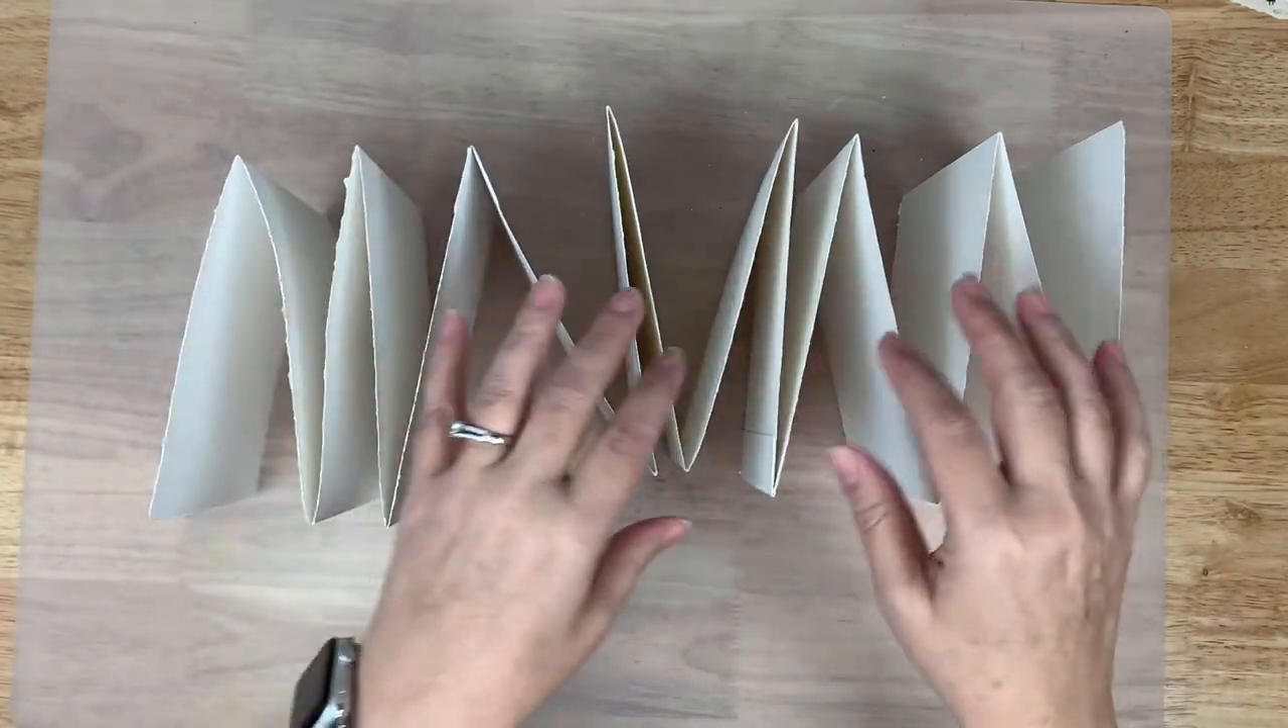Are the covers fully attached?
No.